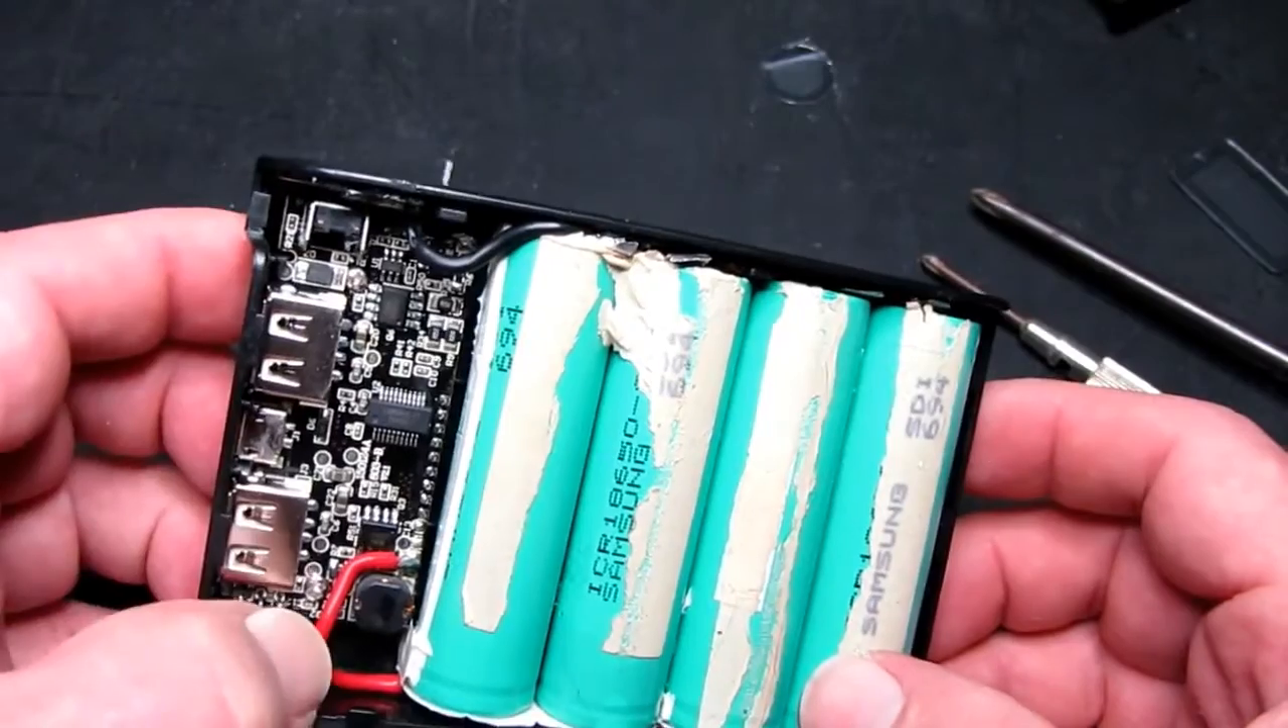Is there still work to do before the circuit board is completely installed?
No.